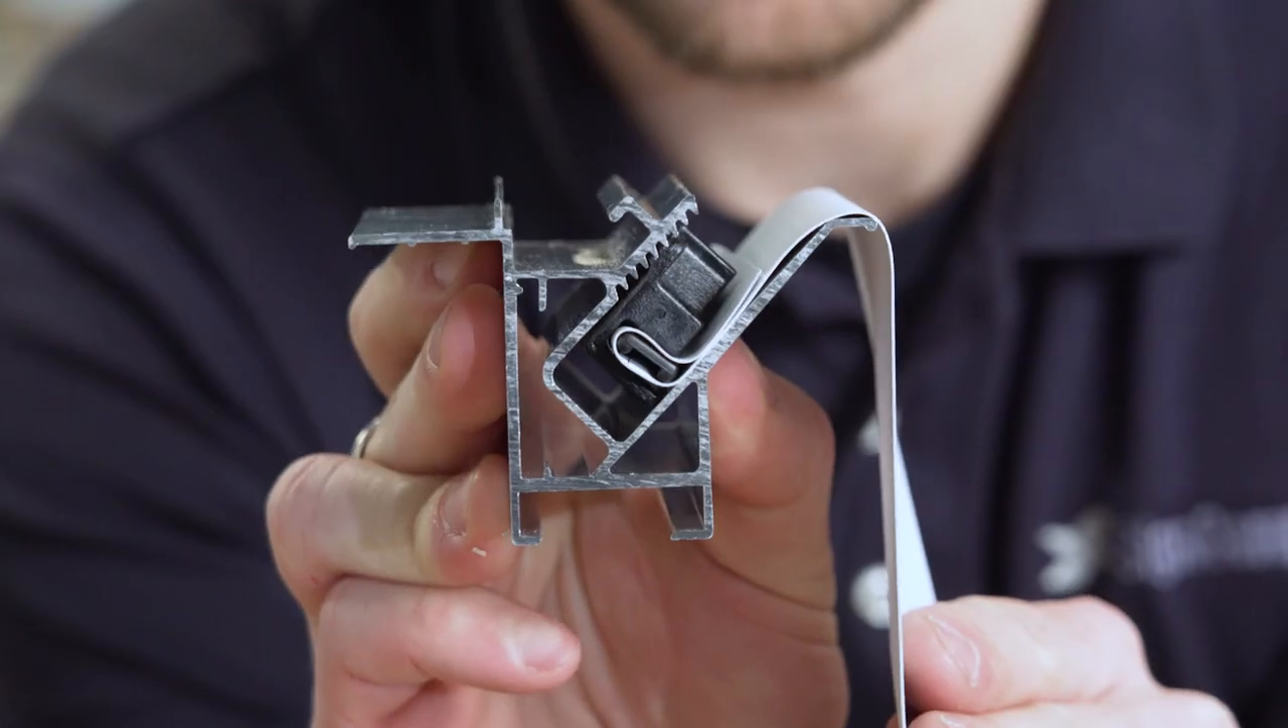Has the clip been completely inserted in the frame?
Yes.